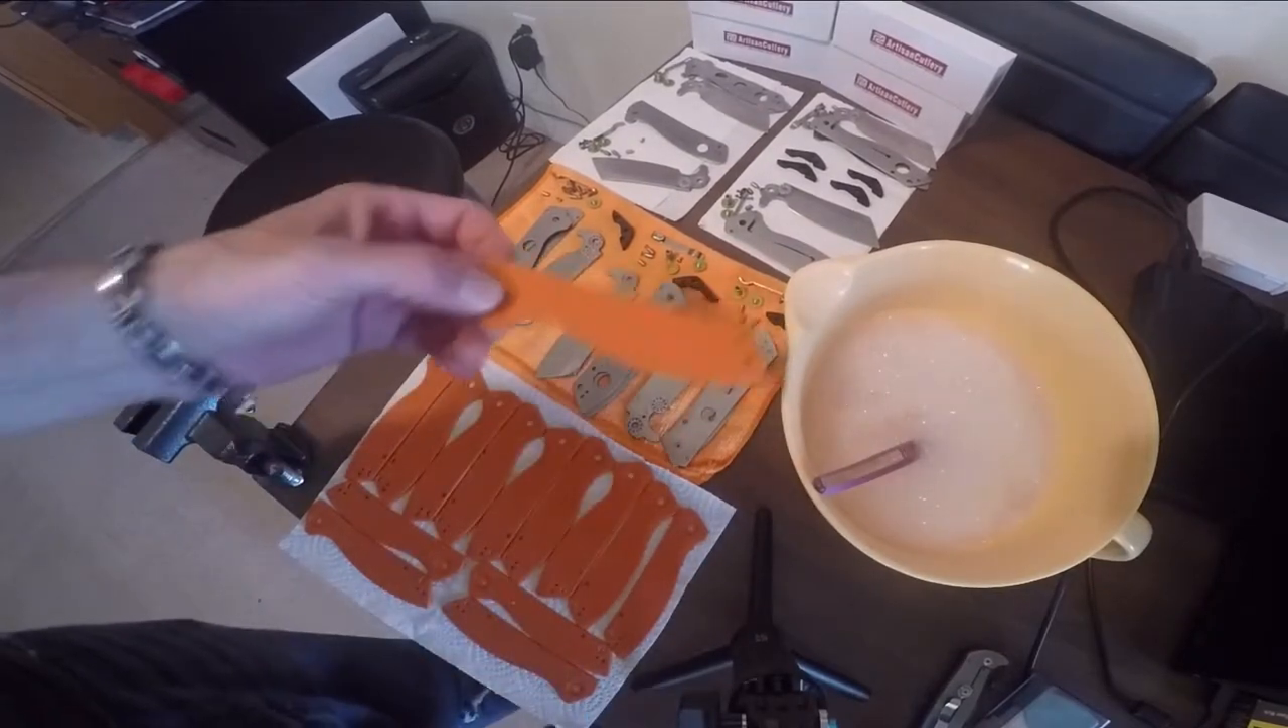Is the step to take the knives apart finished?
Yes.